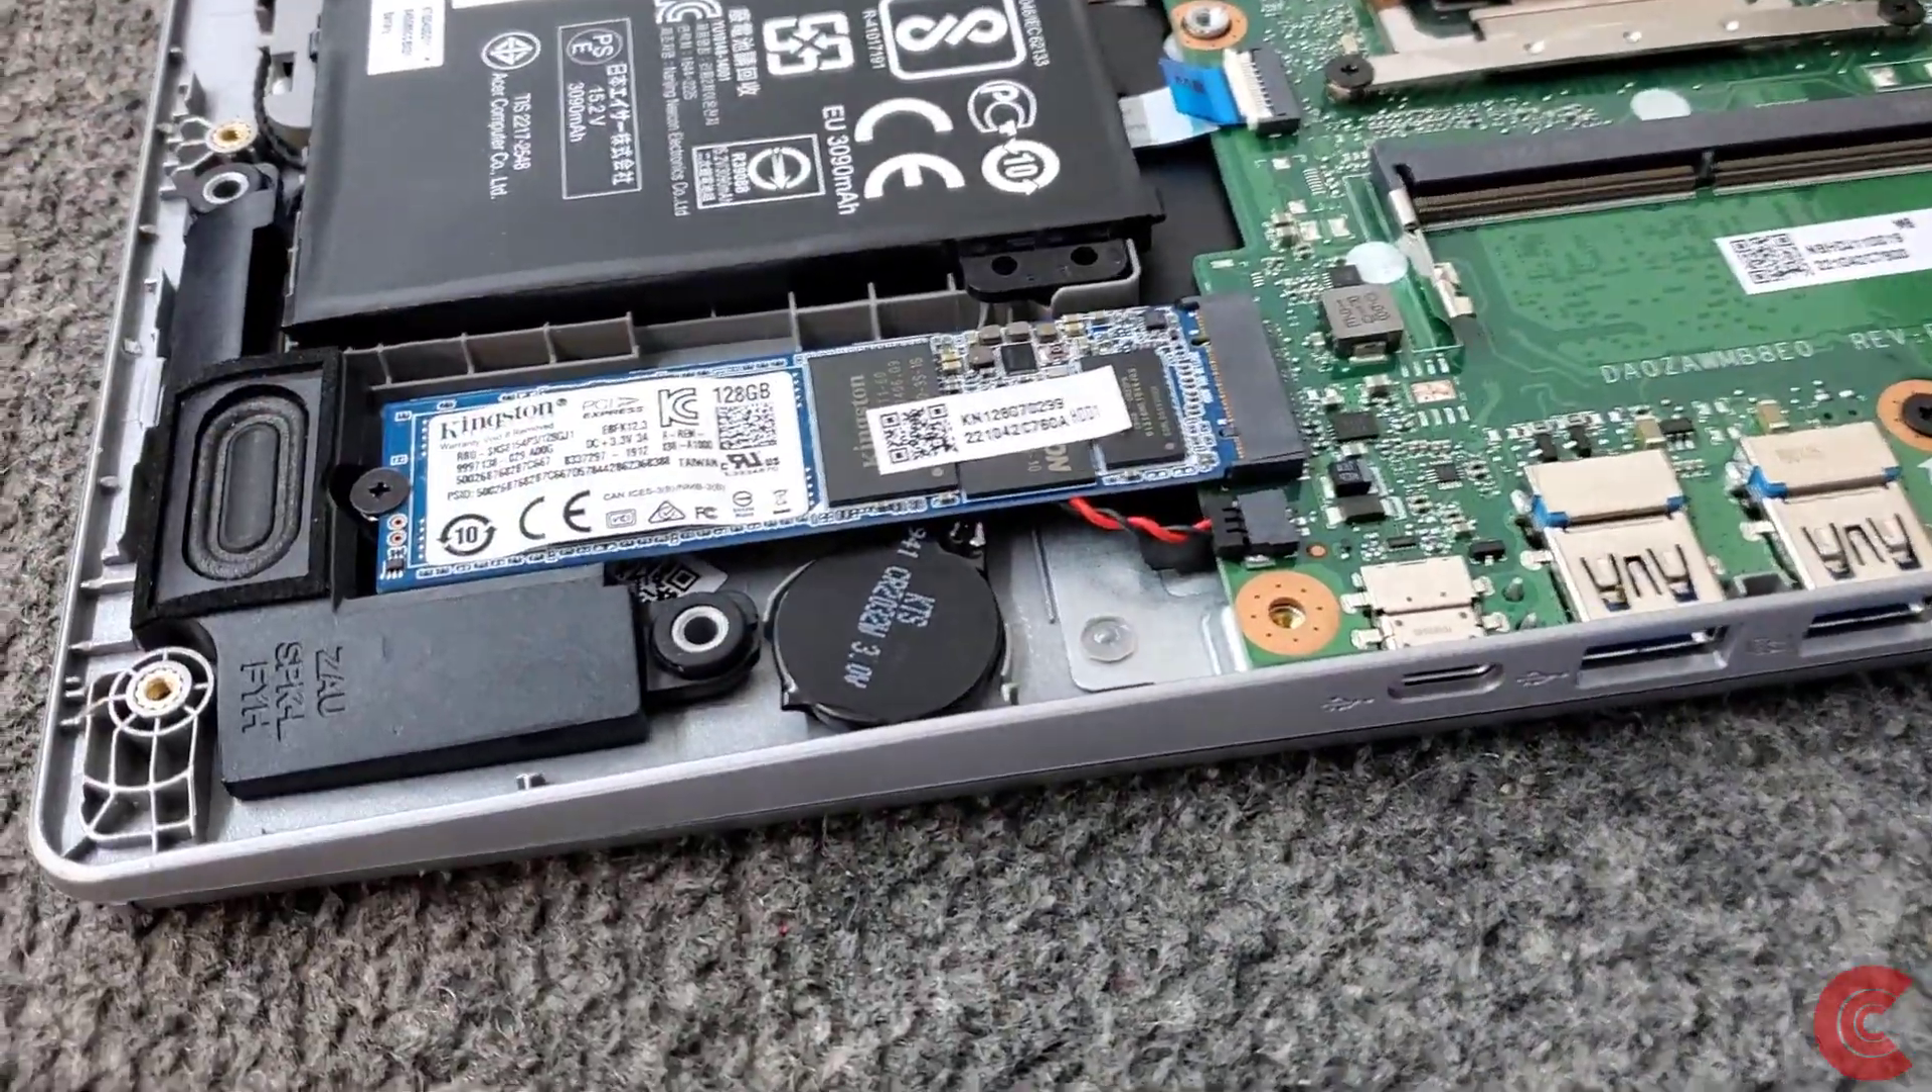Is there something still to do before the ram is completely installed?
Yes.